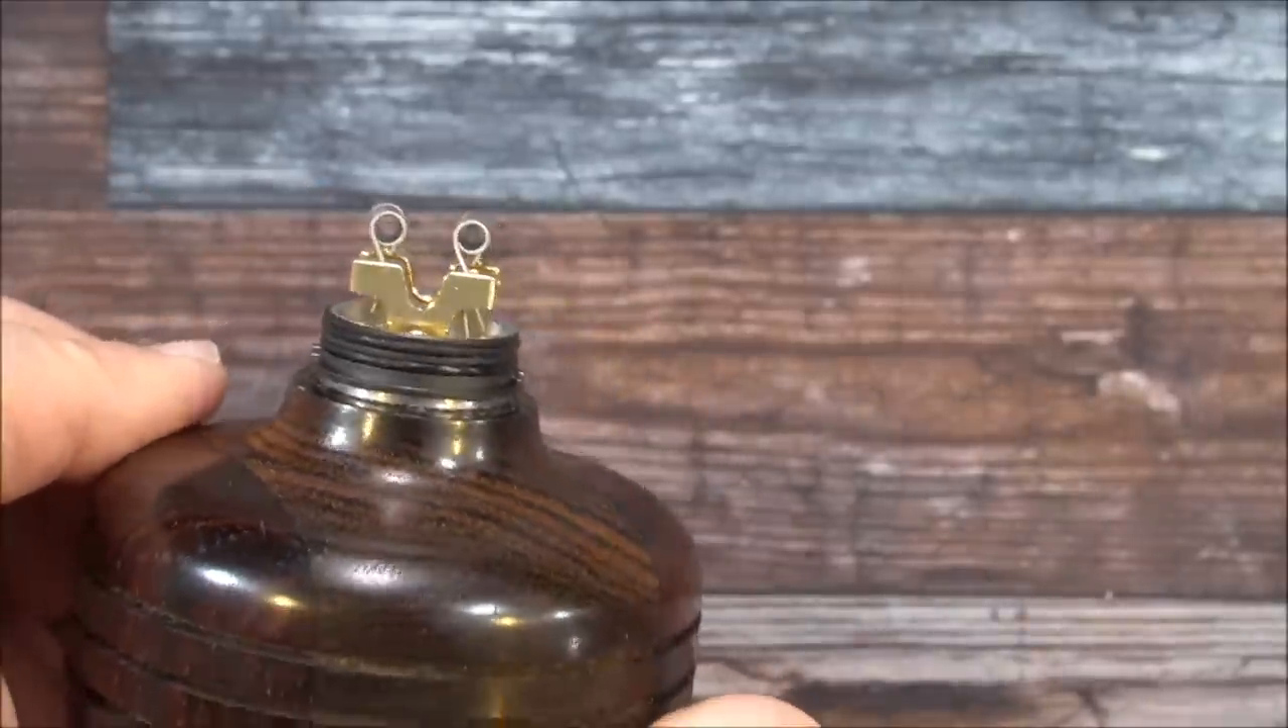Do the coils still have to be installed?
No.